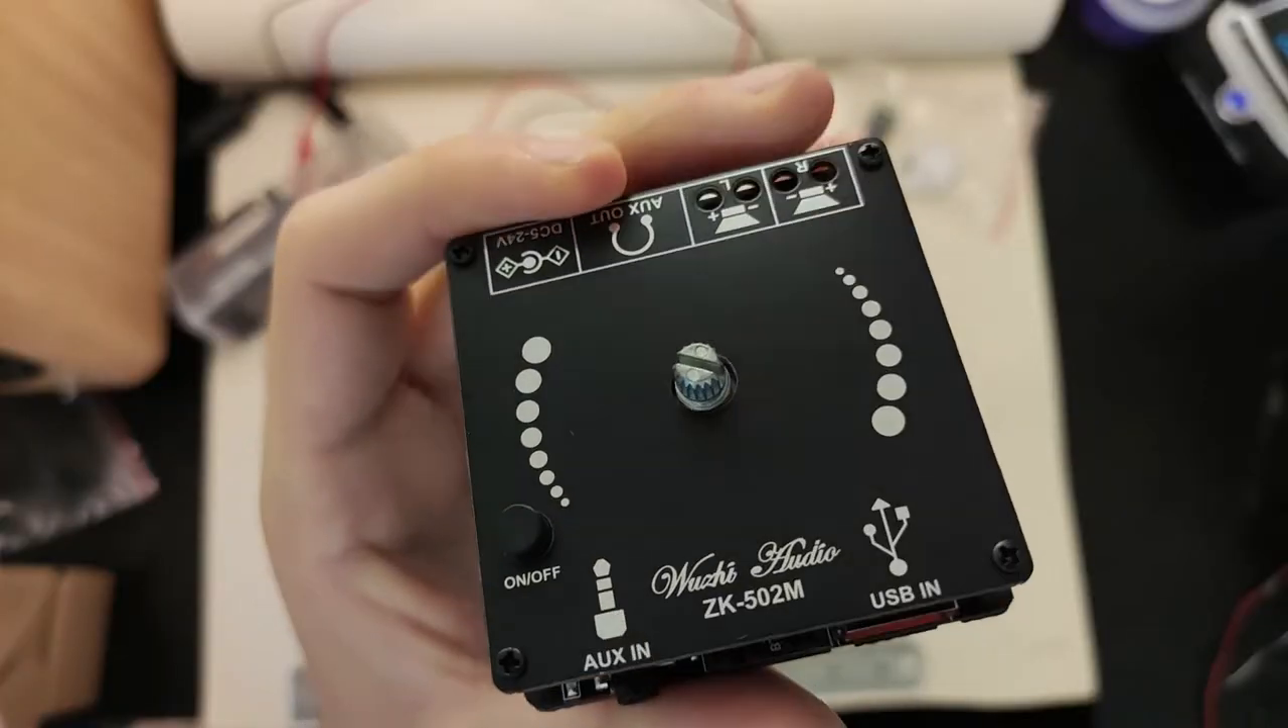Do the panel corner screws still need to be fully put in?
No.